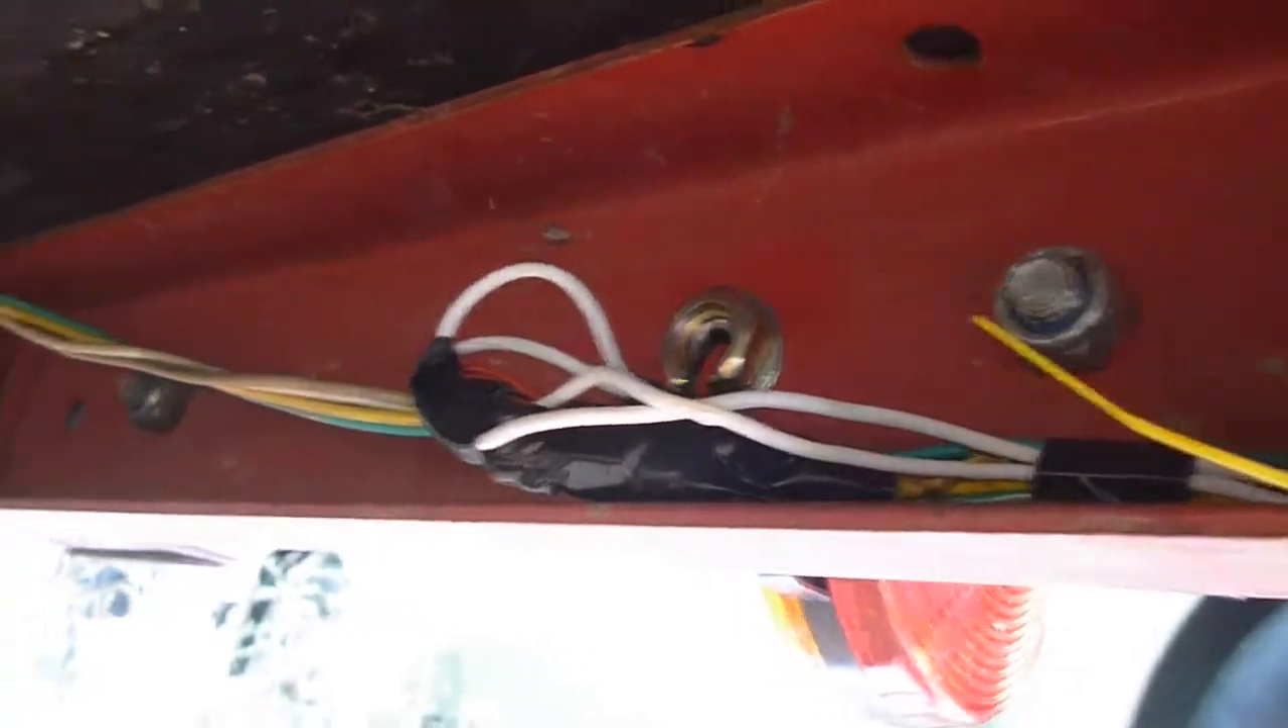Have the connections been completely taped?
Yes.